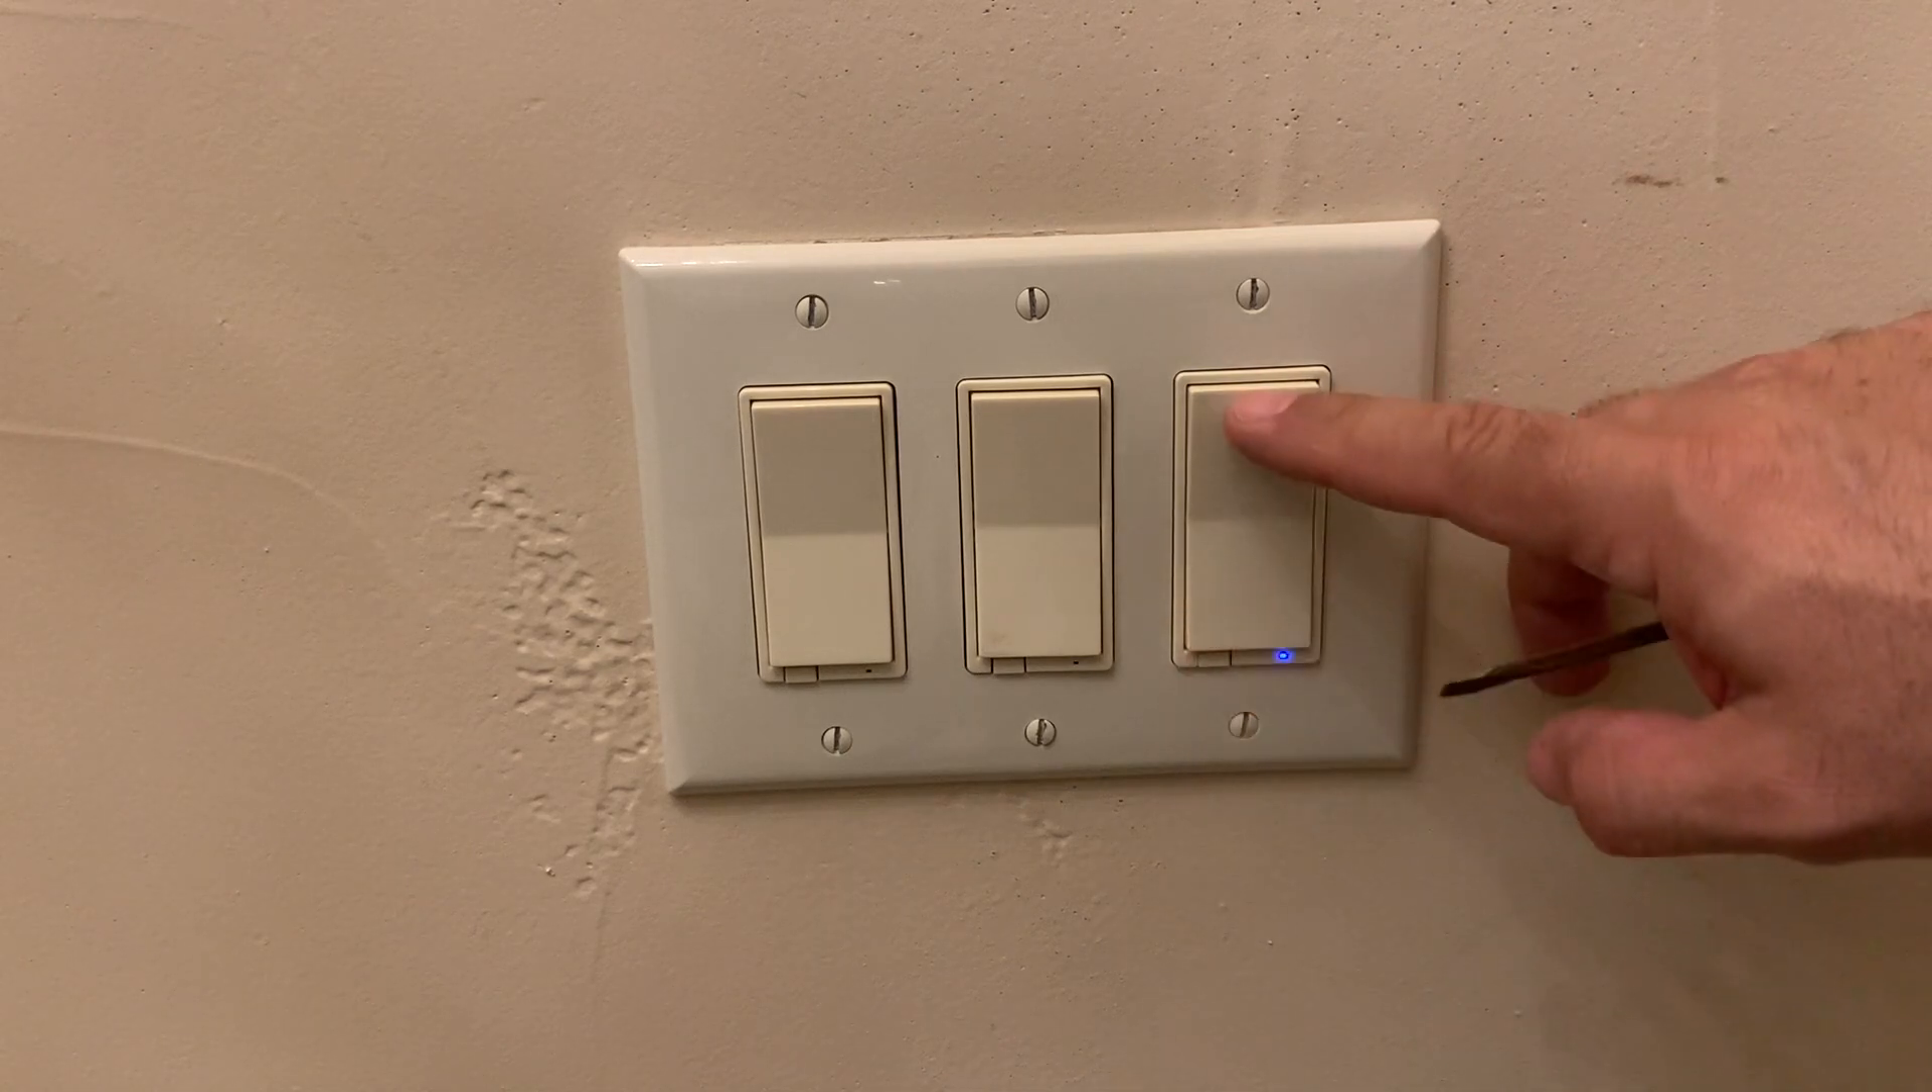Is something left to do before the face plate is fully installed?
No.